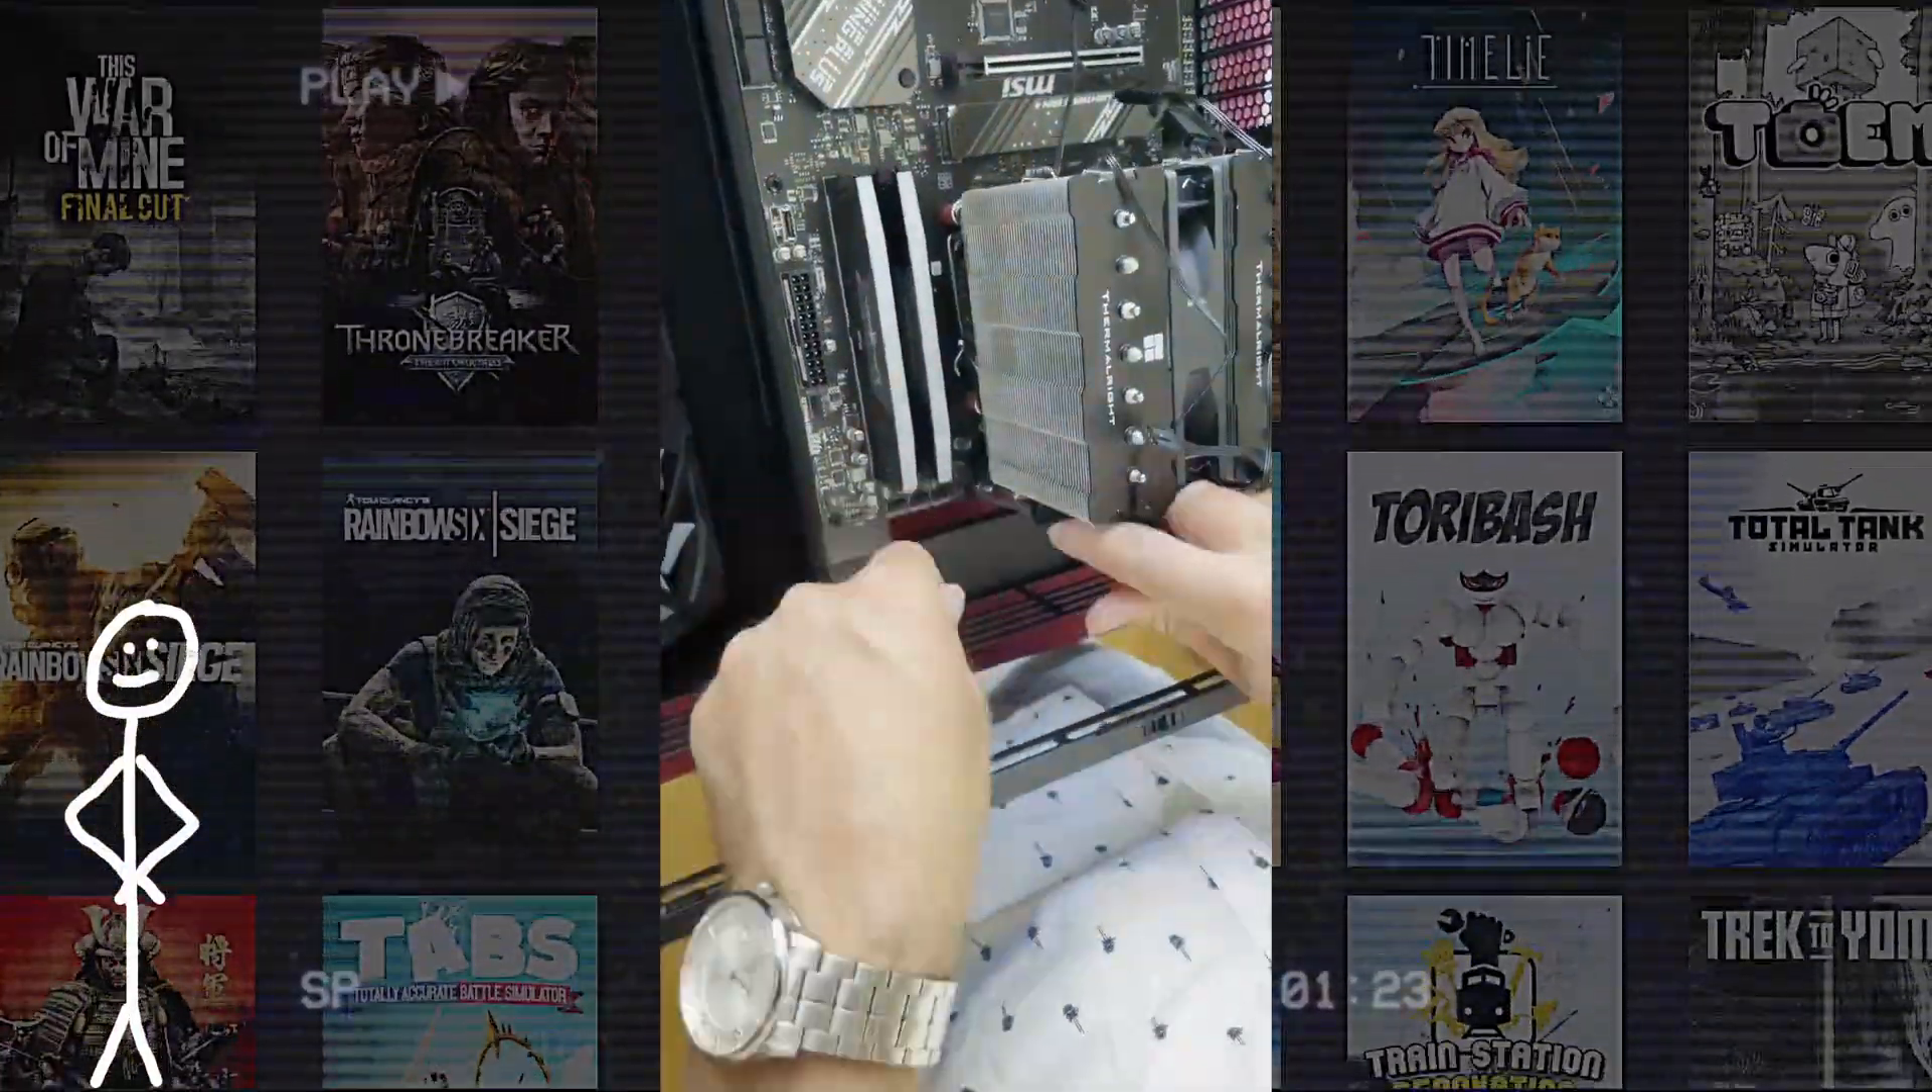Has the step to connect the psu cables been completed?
No.